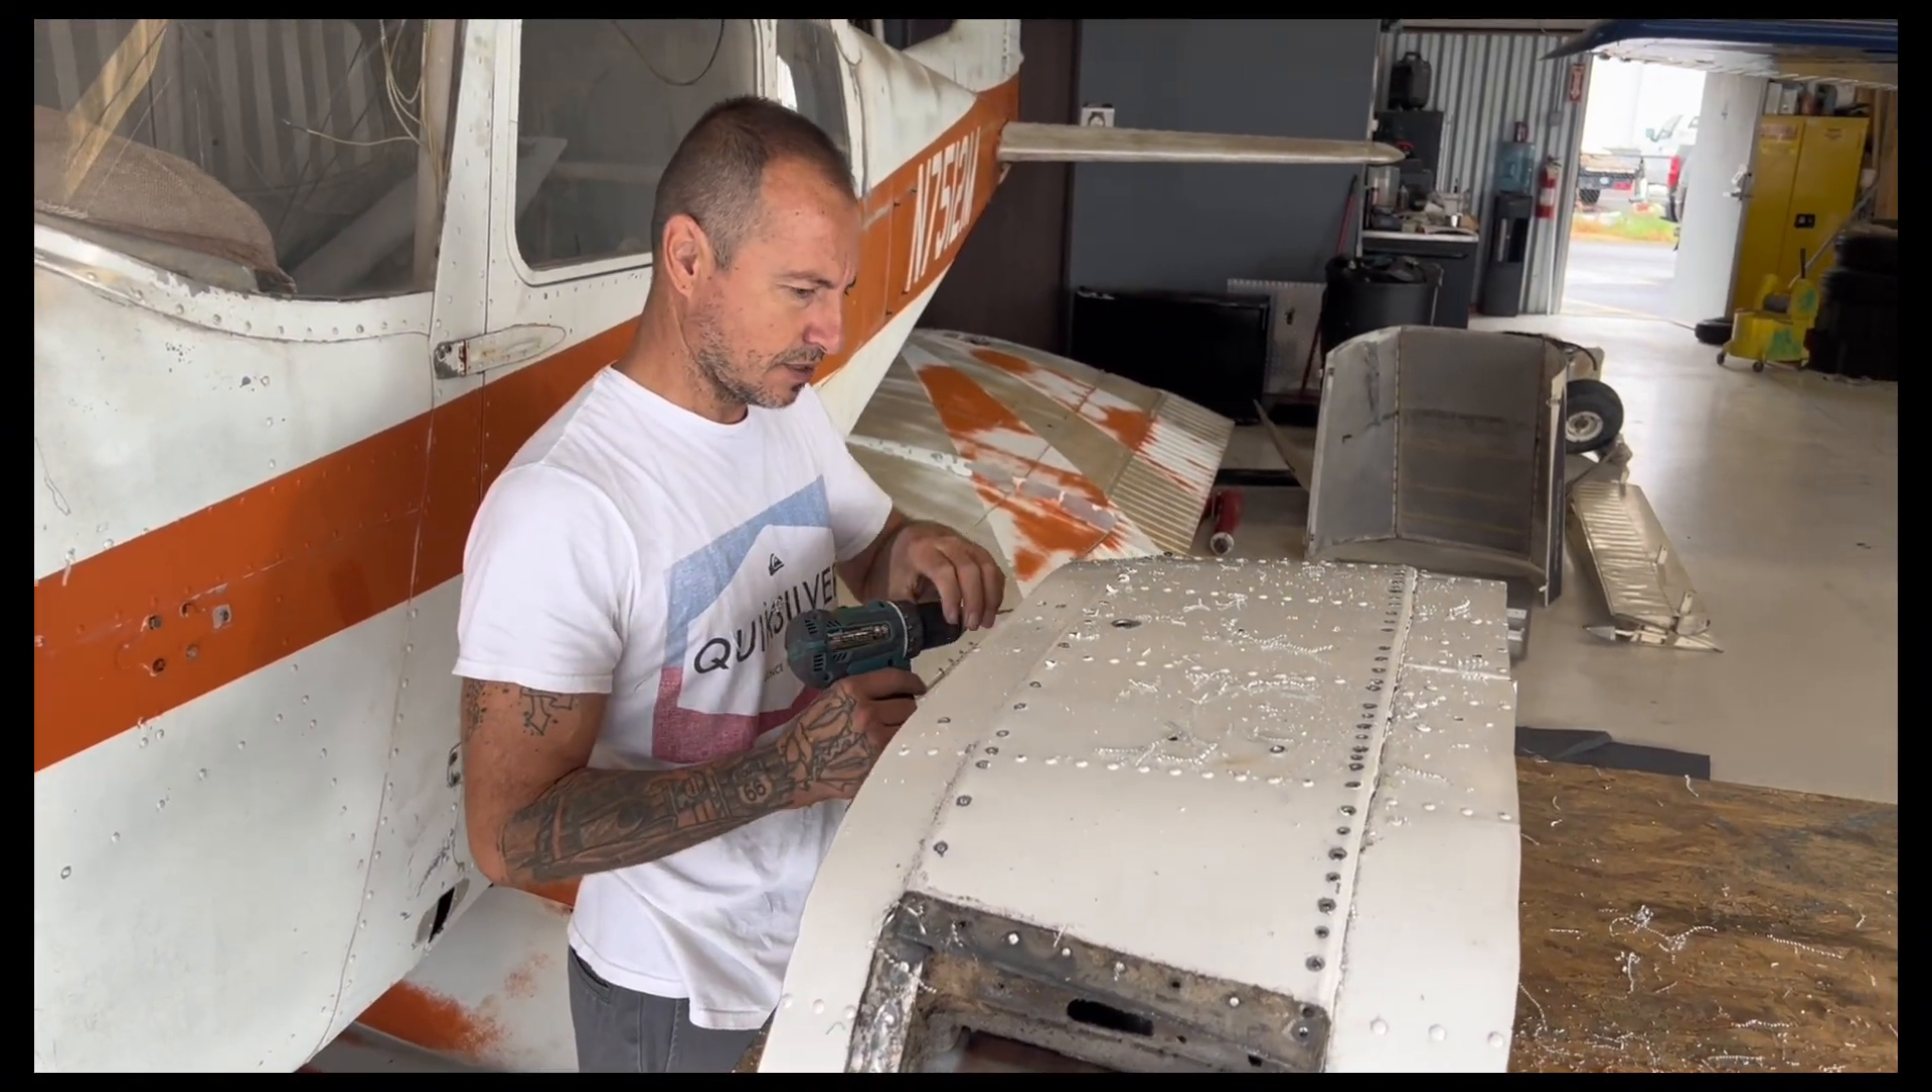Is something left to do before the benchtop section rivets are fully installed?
Yes.